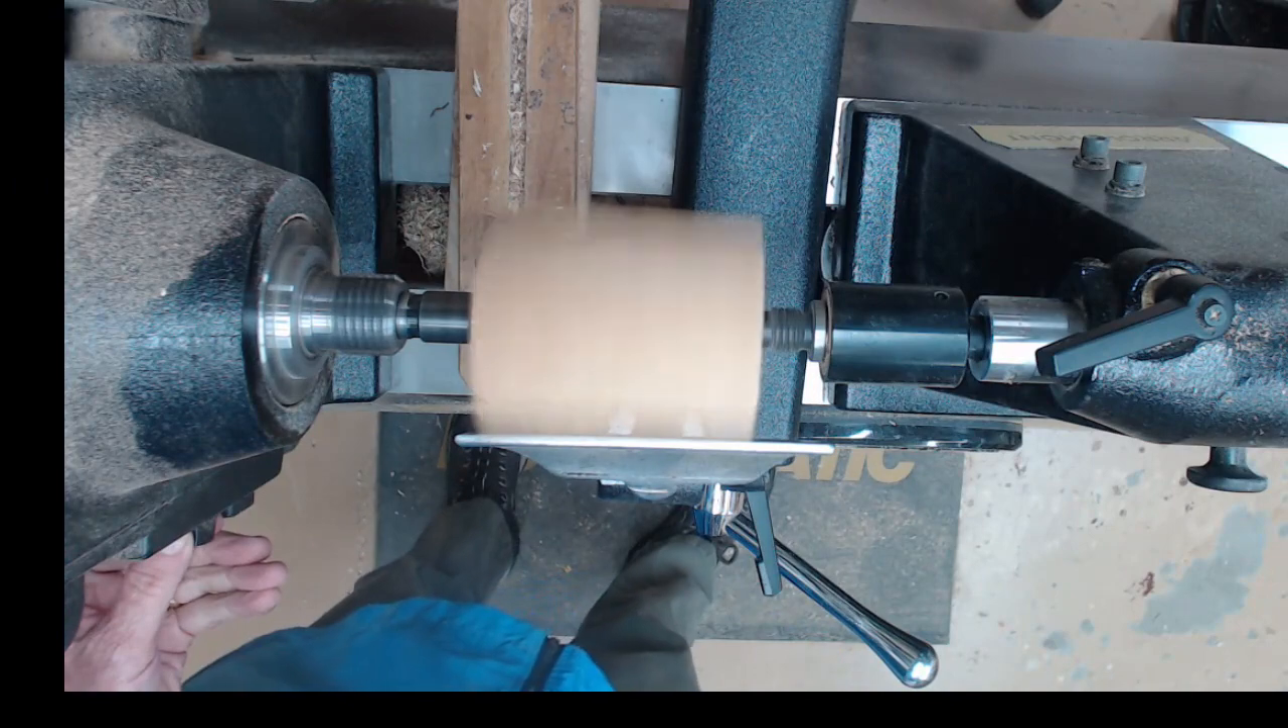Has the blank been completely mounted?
Yes.